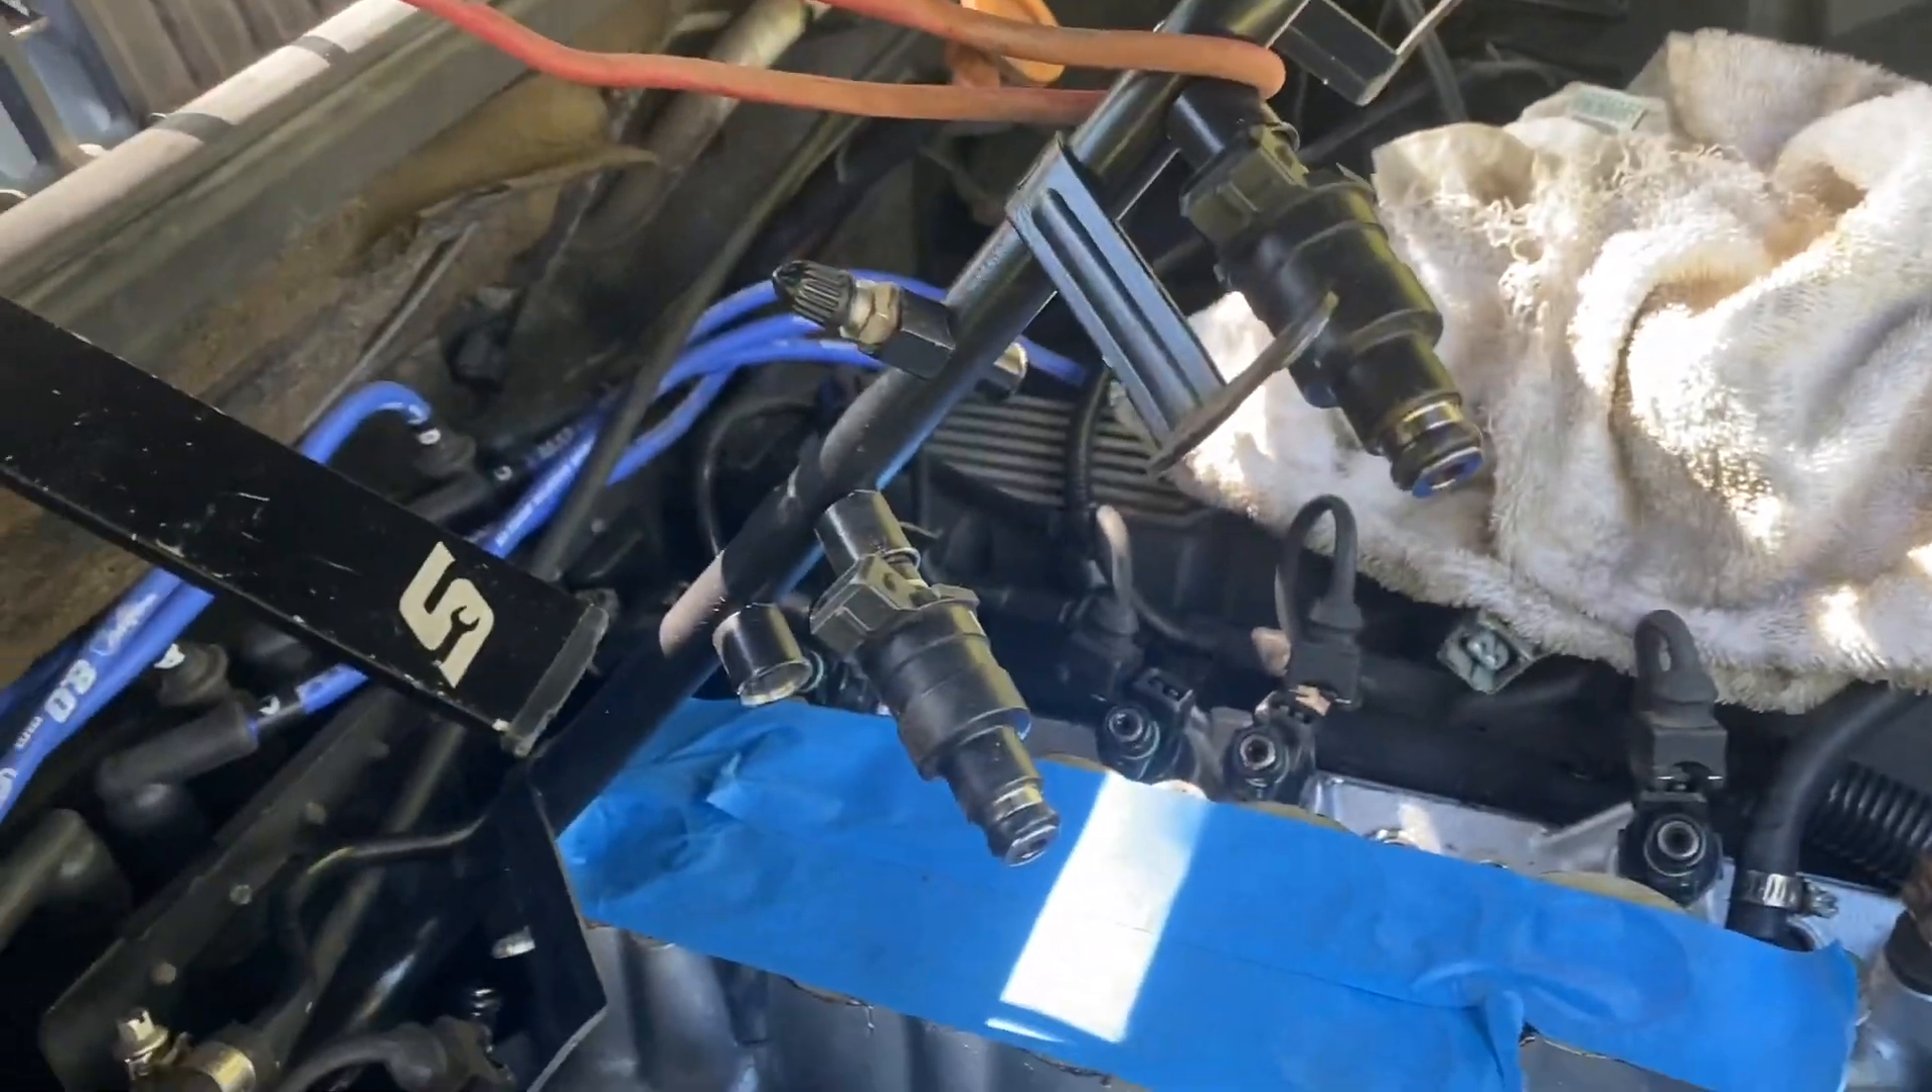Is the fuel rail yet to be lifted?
No.